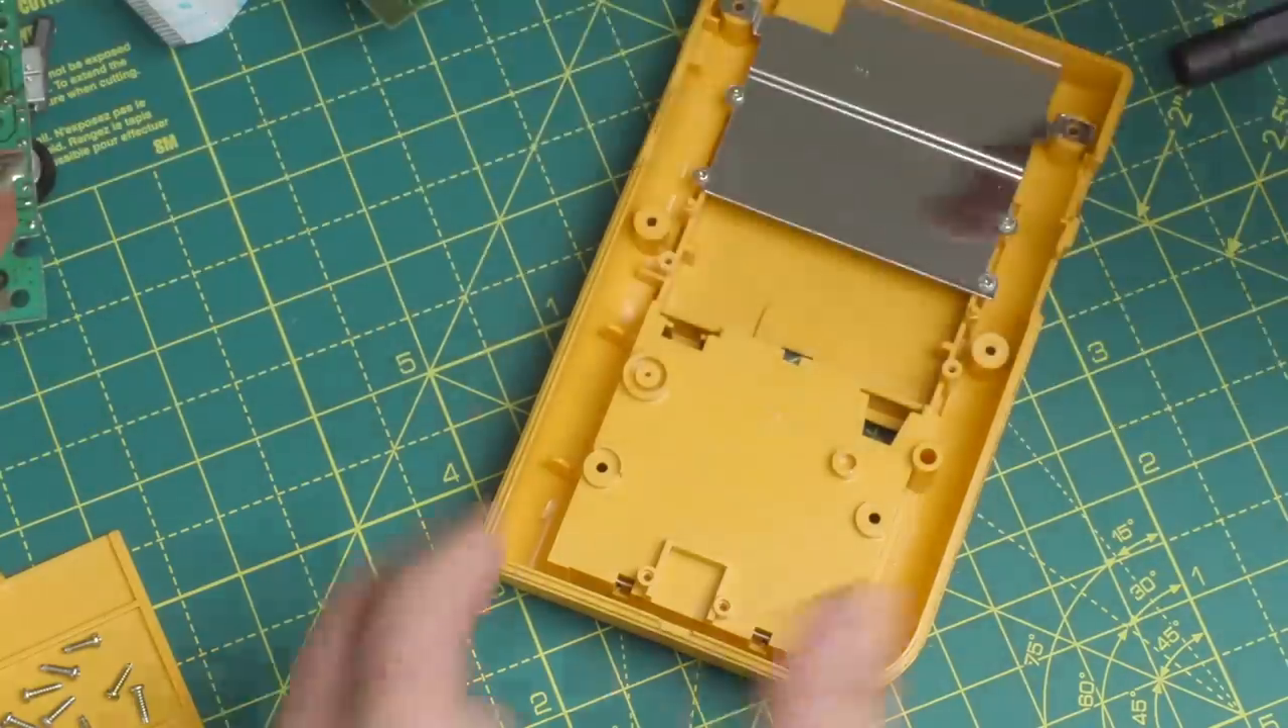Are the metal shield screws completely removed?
No.